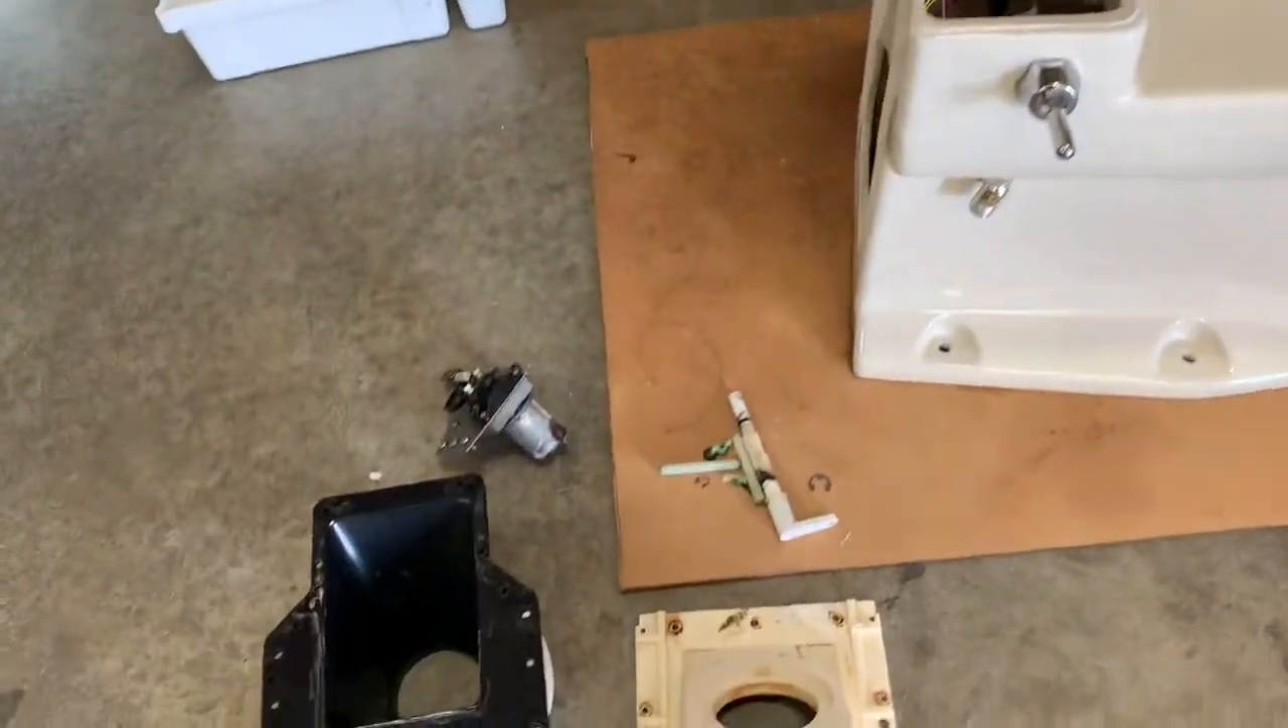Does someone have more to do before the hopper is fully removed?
No.